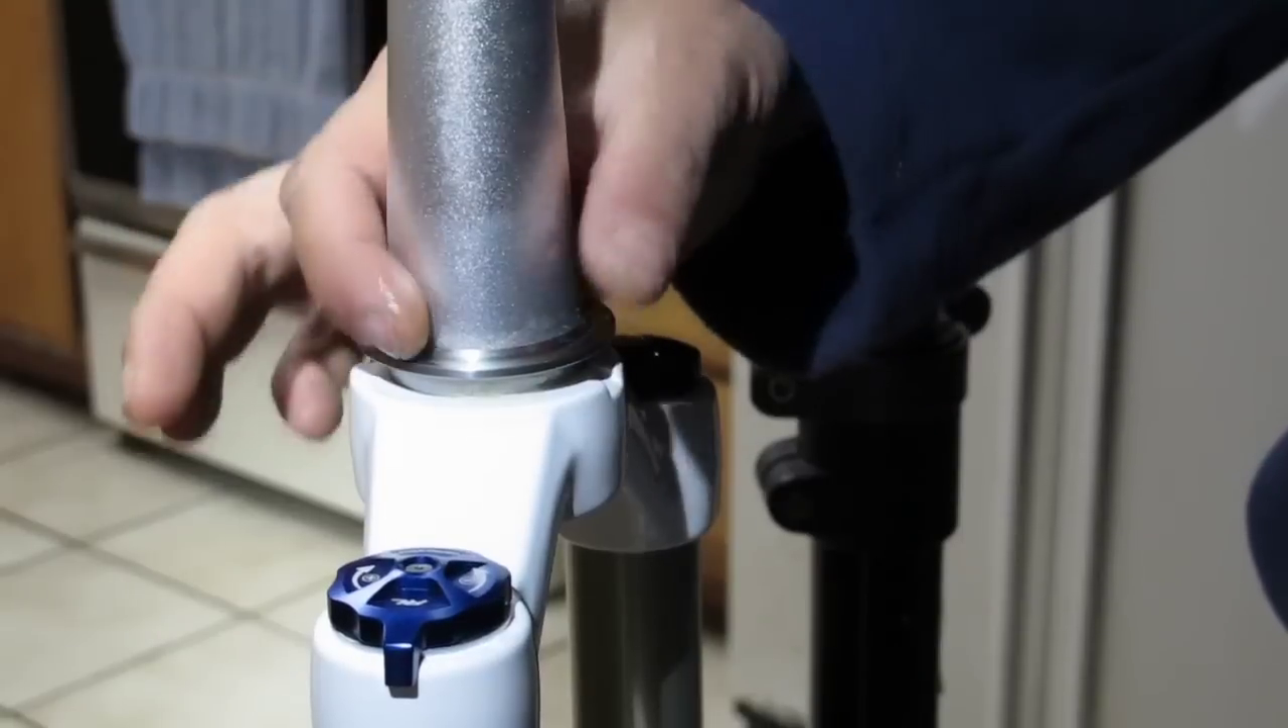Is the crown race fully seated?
No.